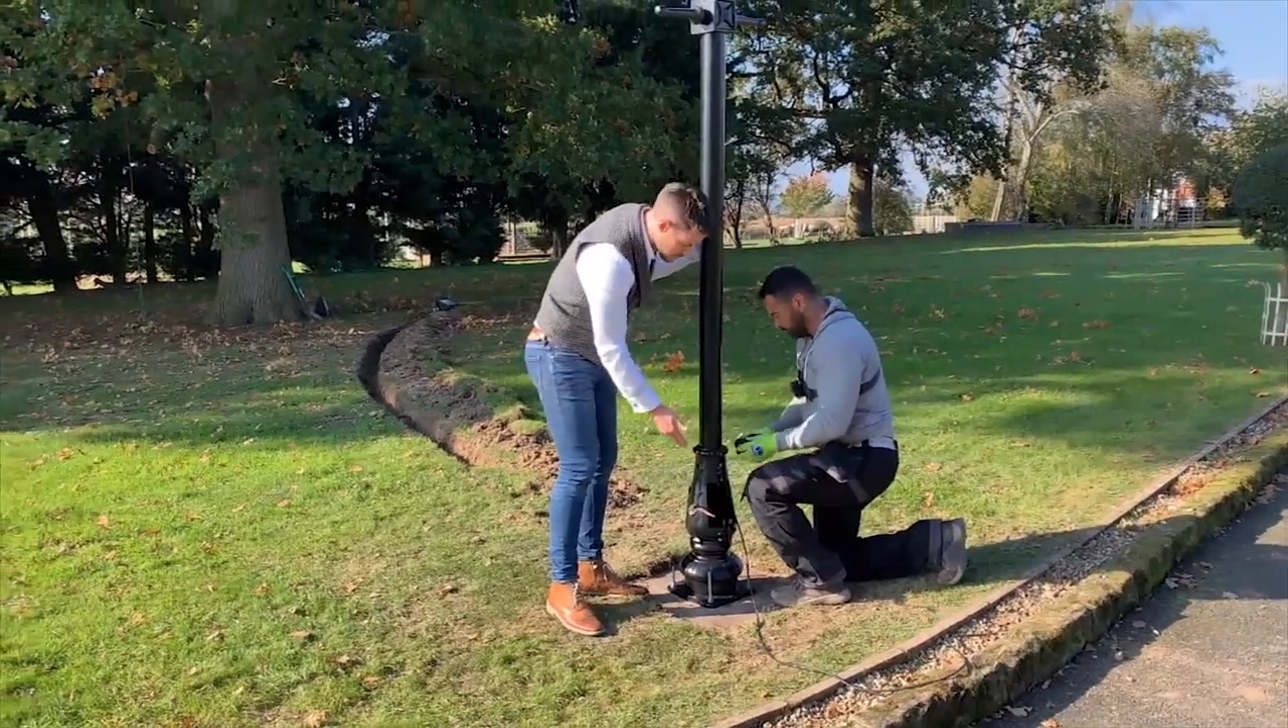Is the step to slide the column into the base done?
Yes.